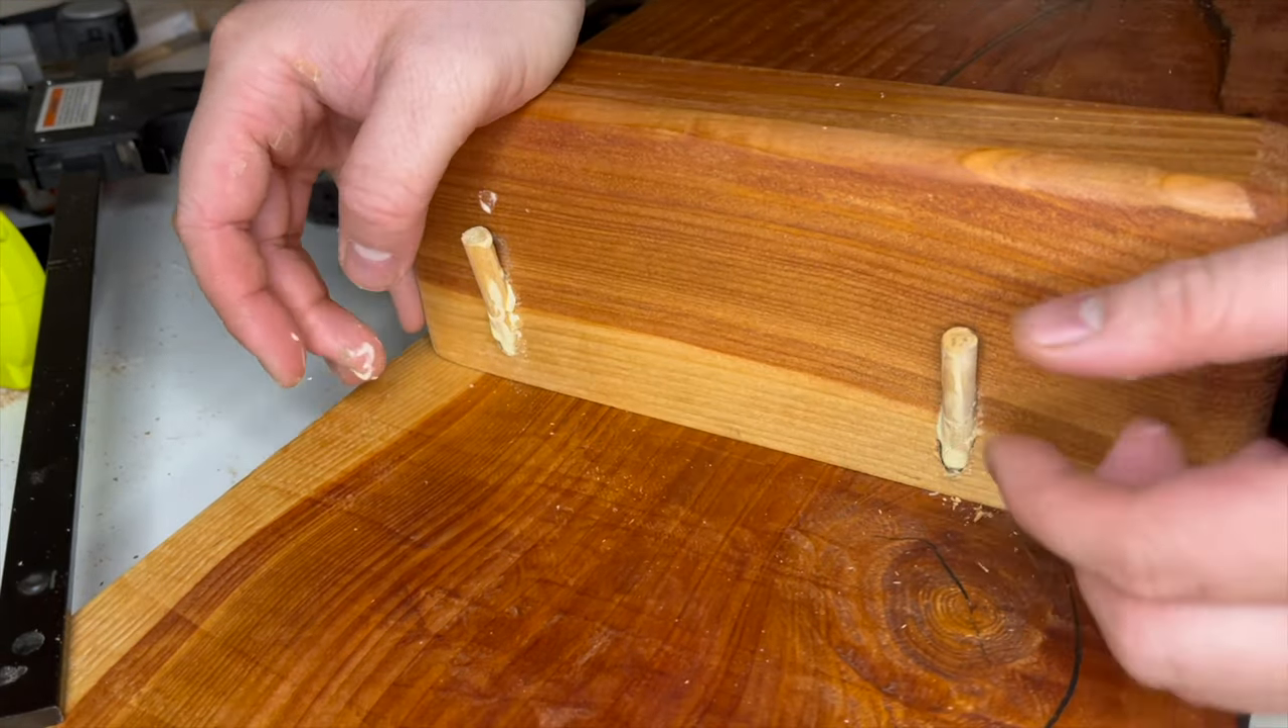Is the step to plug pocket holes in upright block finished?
Yes.